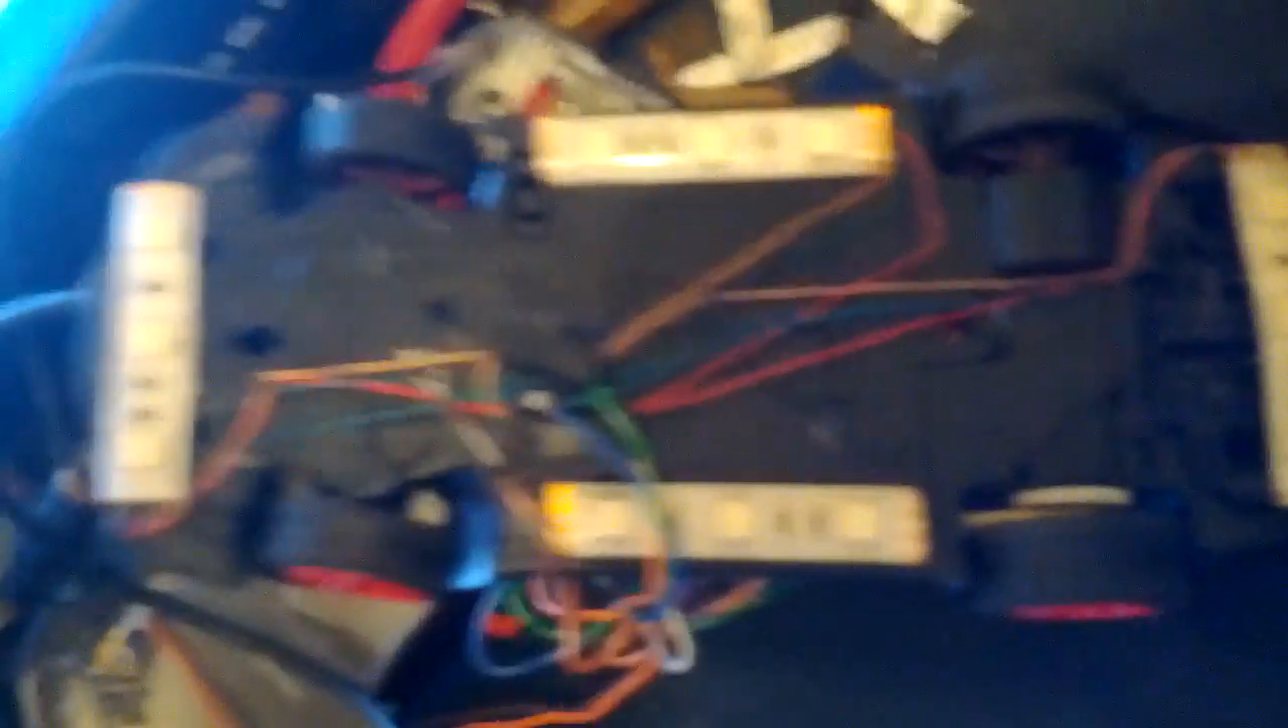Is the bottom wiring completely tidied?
No.